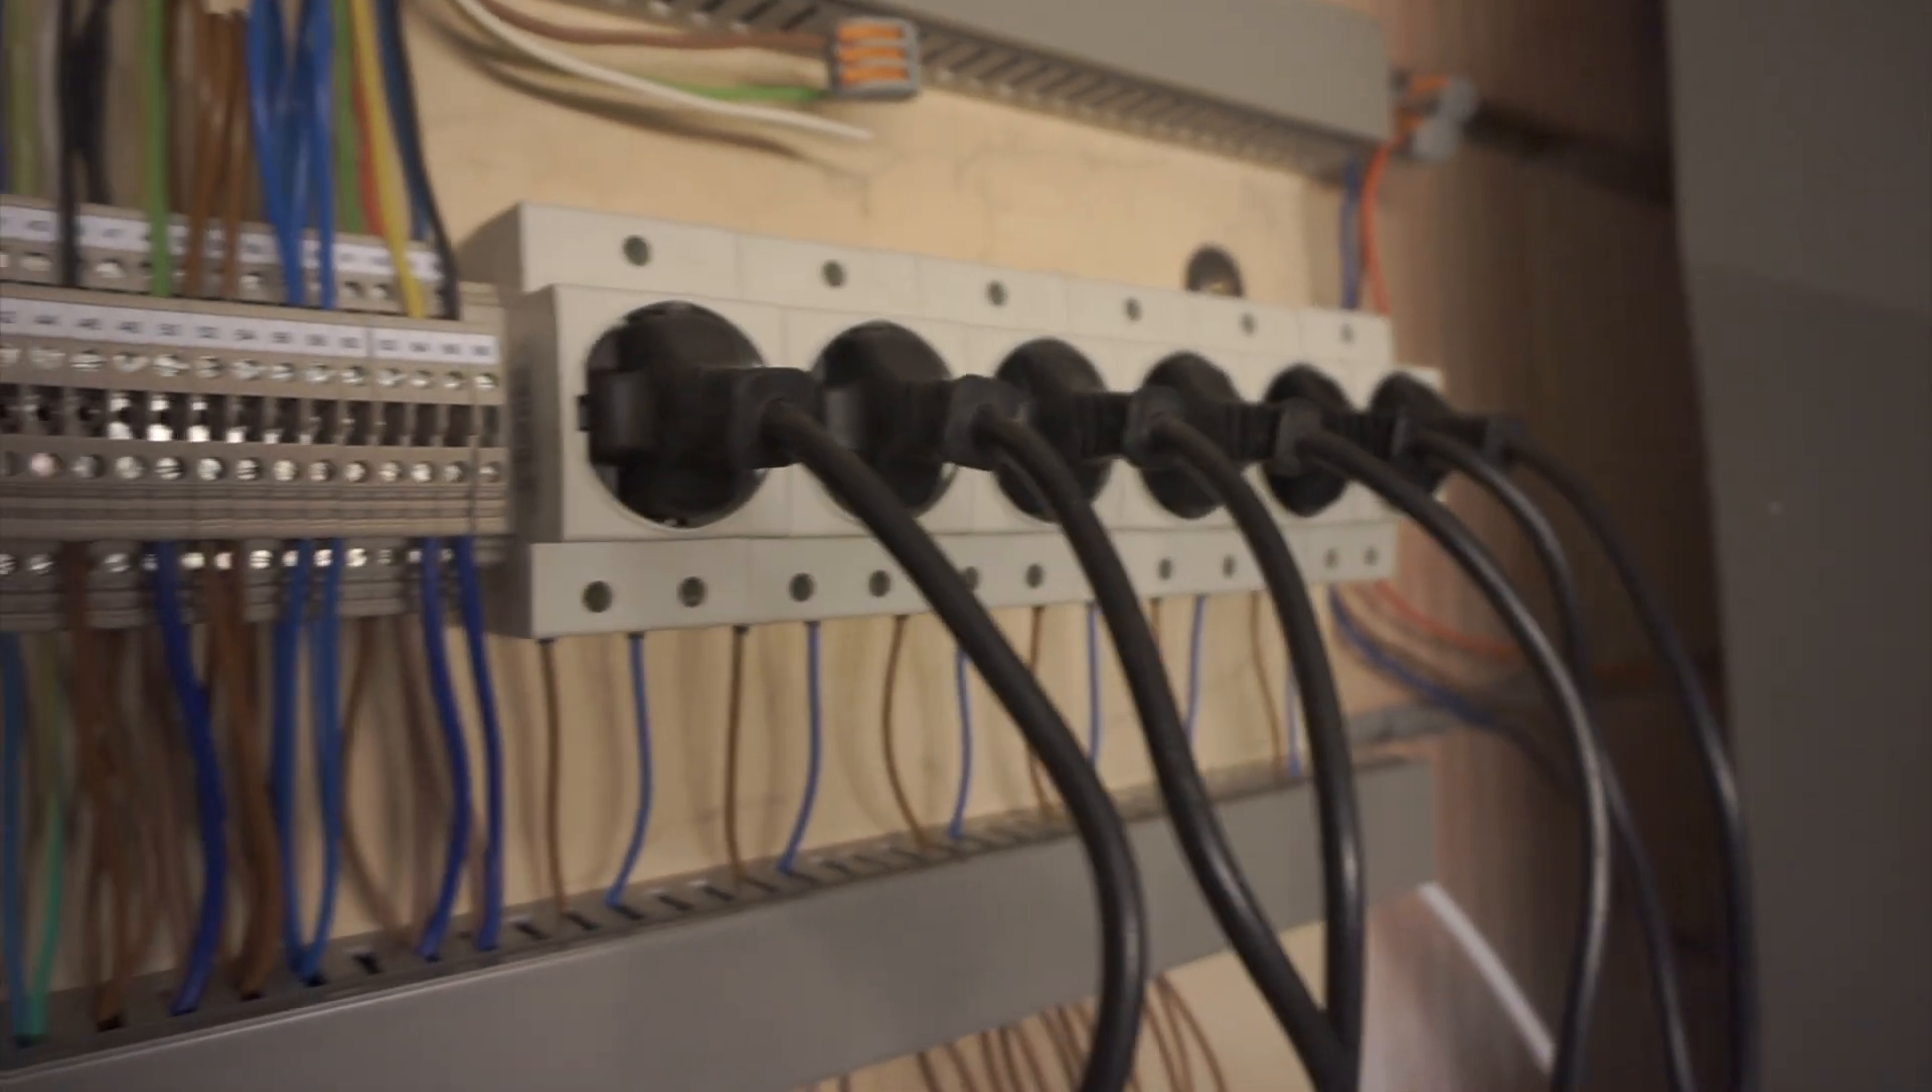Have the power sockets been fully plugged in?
Yes.